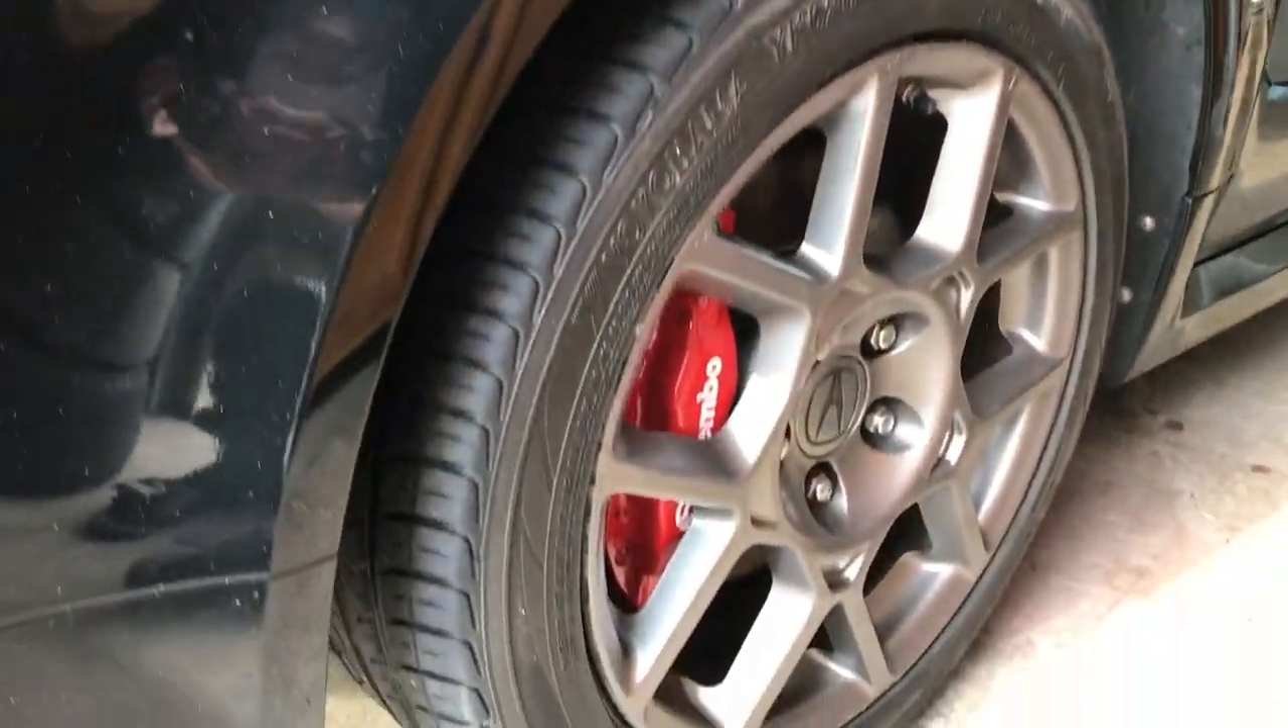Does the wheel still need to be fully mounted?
No.